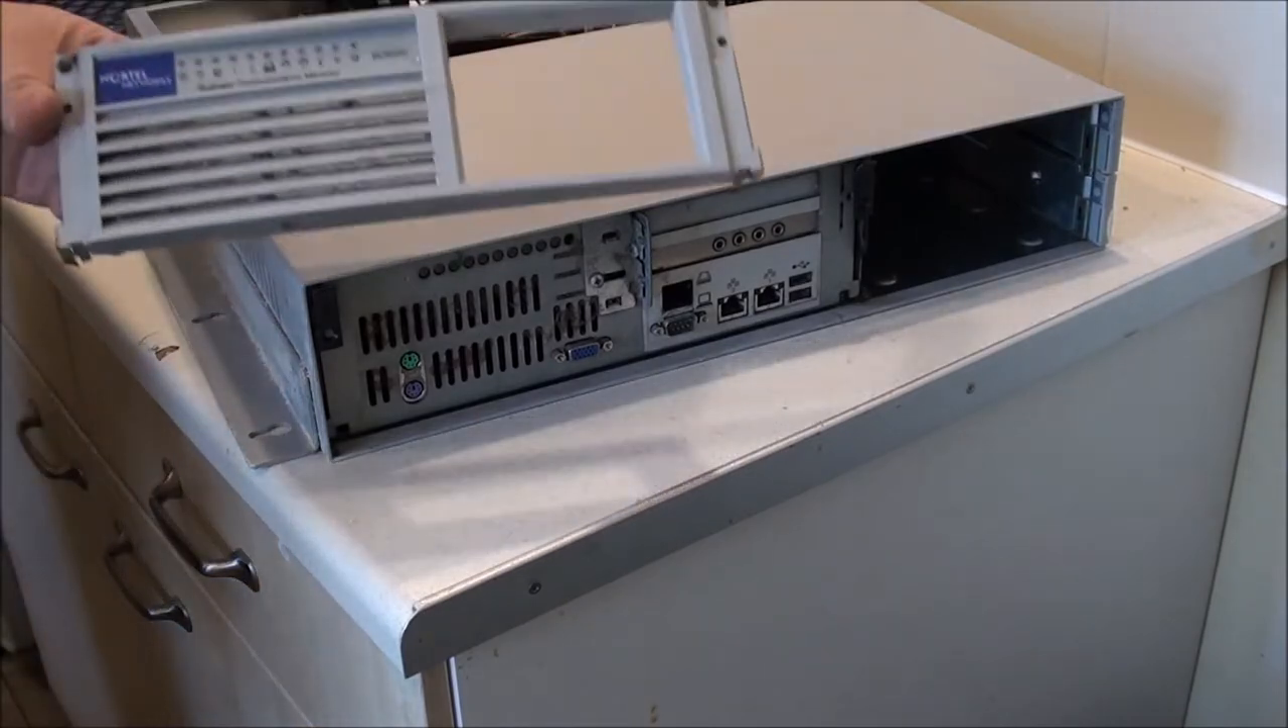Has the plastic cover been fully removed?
Yes.